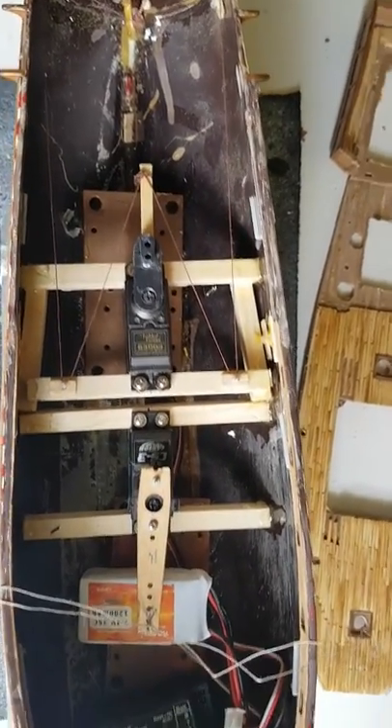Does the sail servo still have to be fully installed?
No.